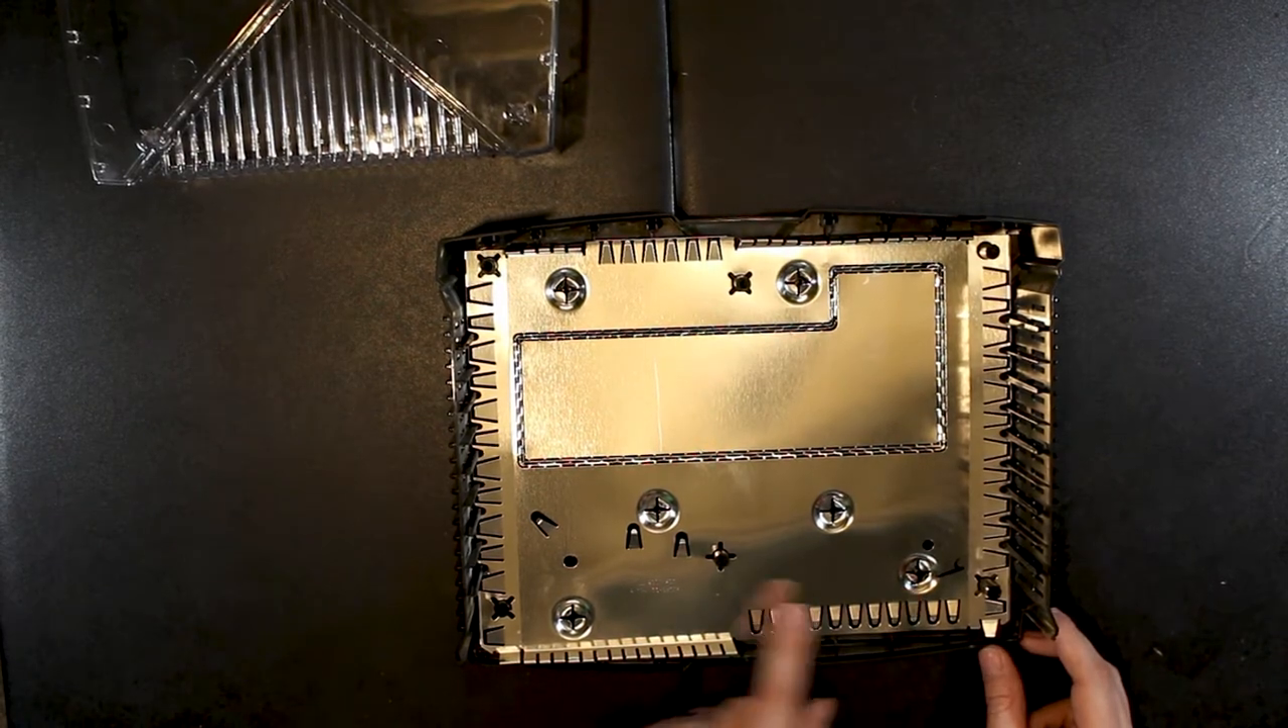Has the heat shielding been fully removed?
No.